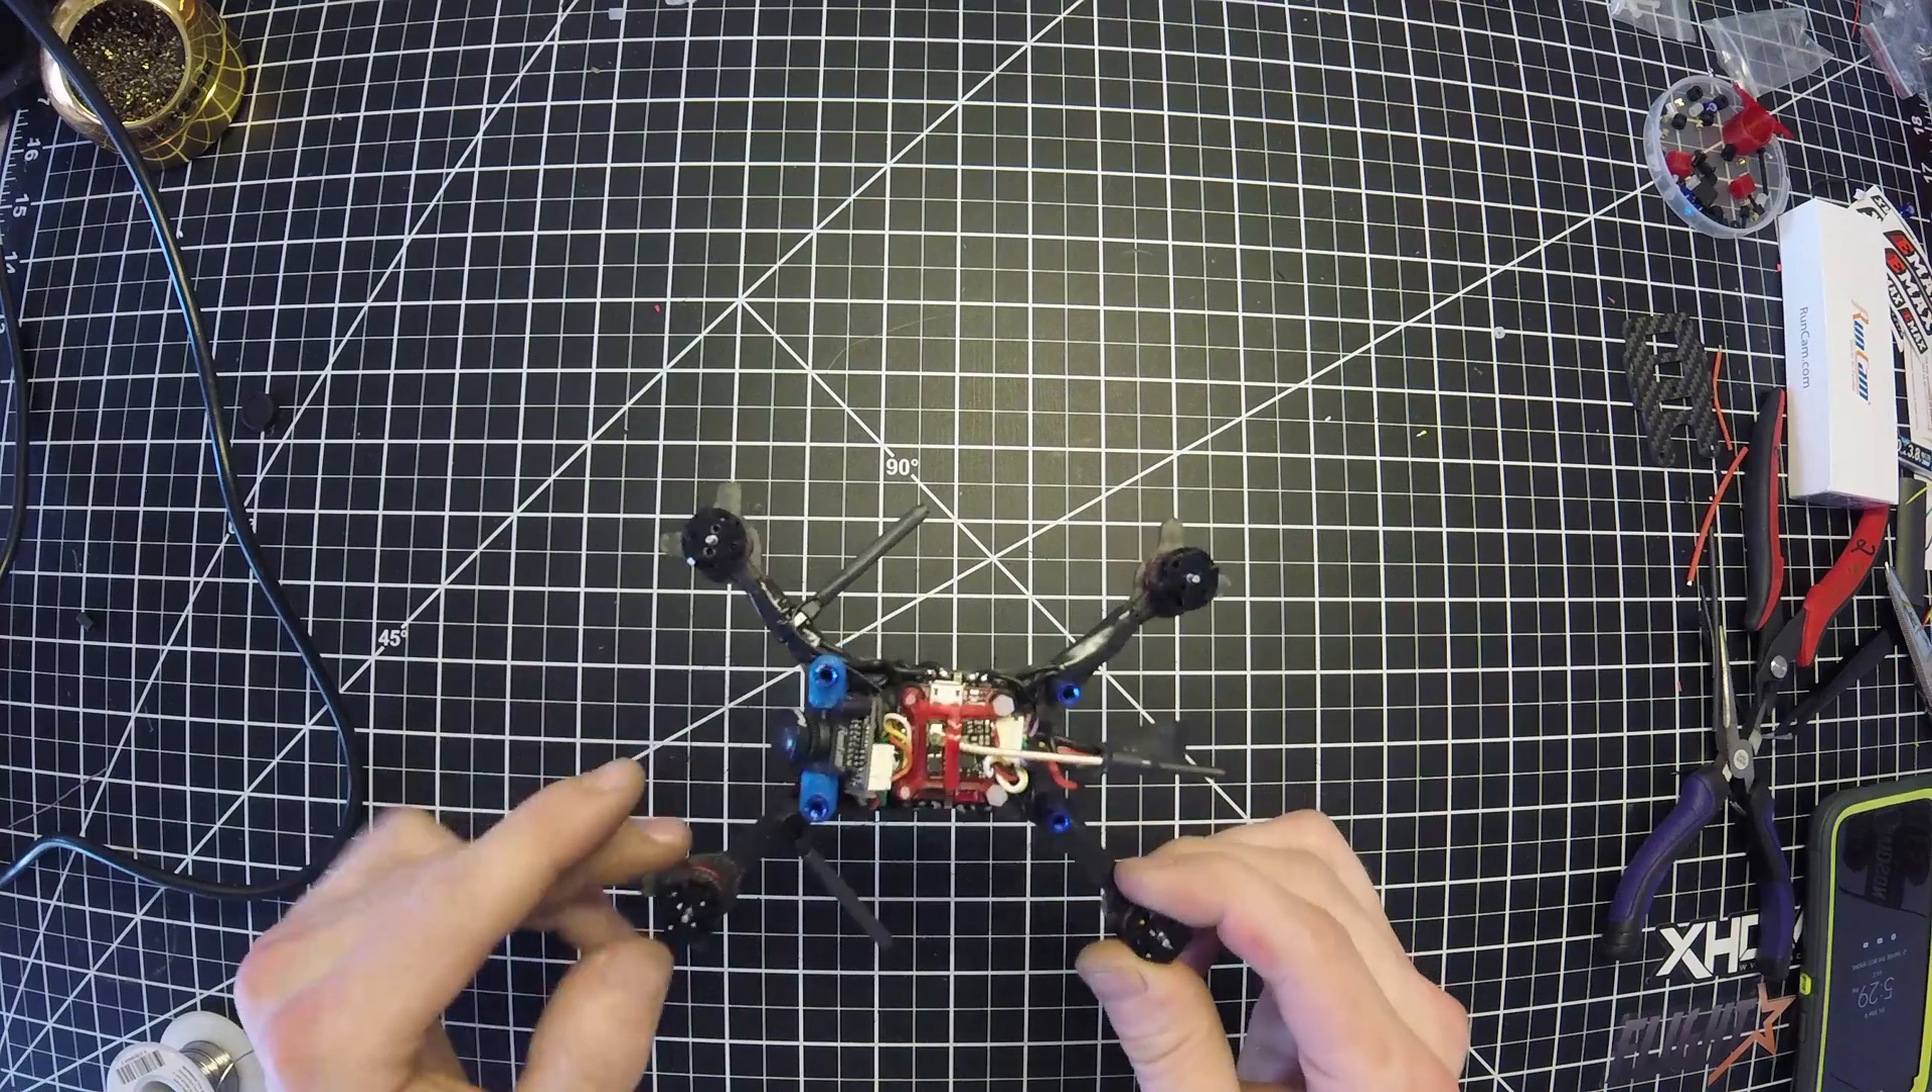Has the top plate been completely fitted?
No.